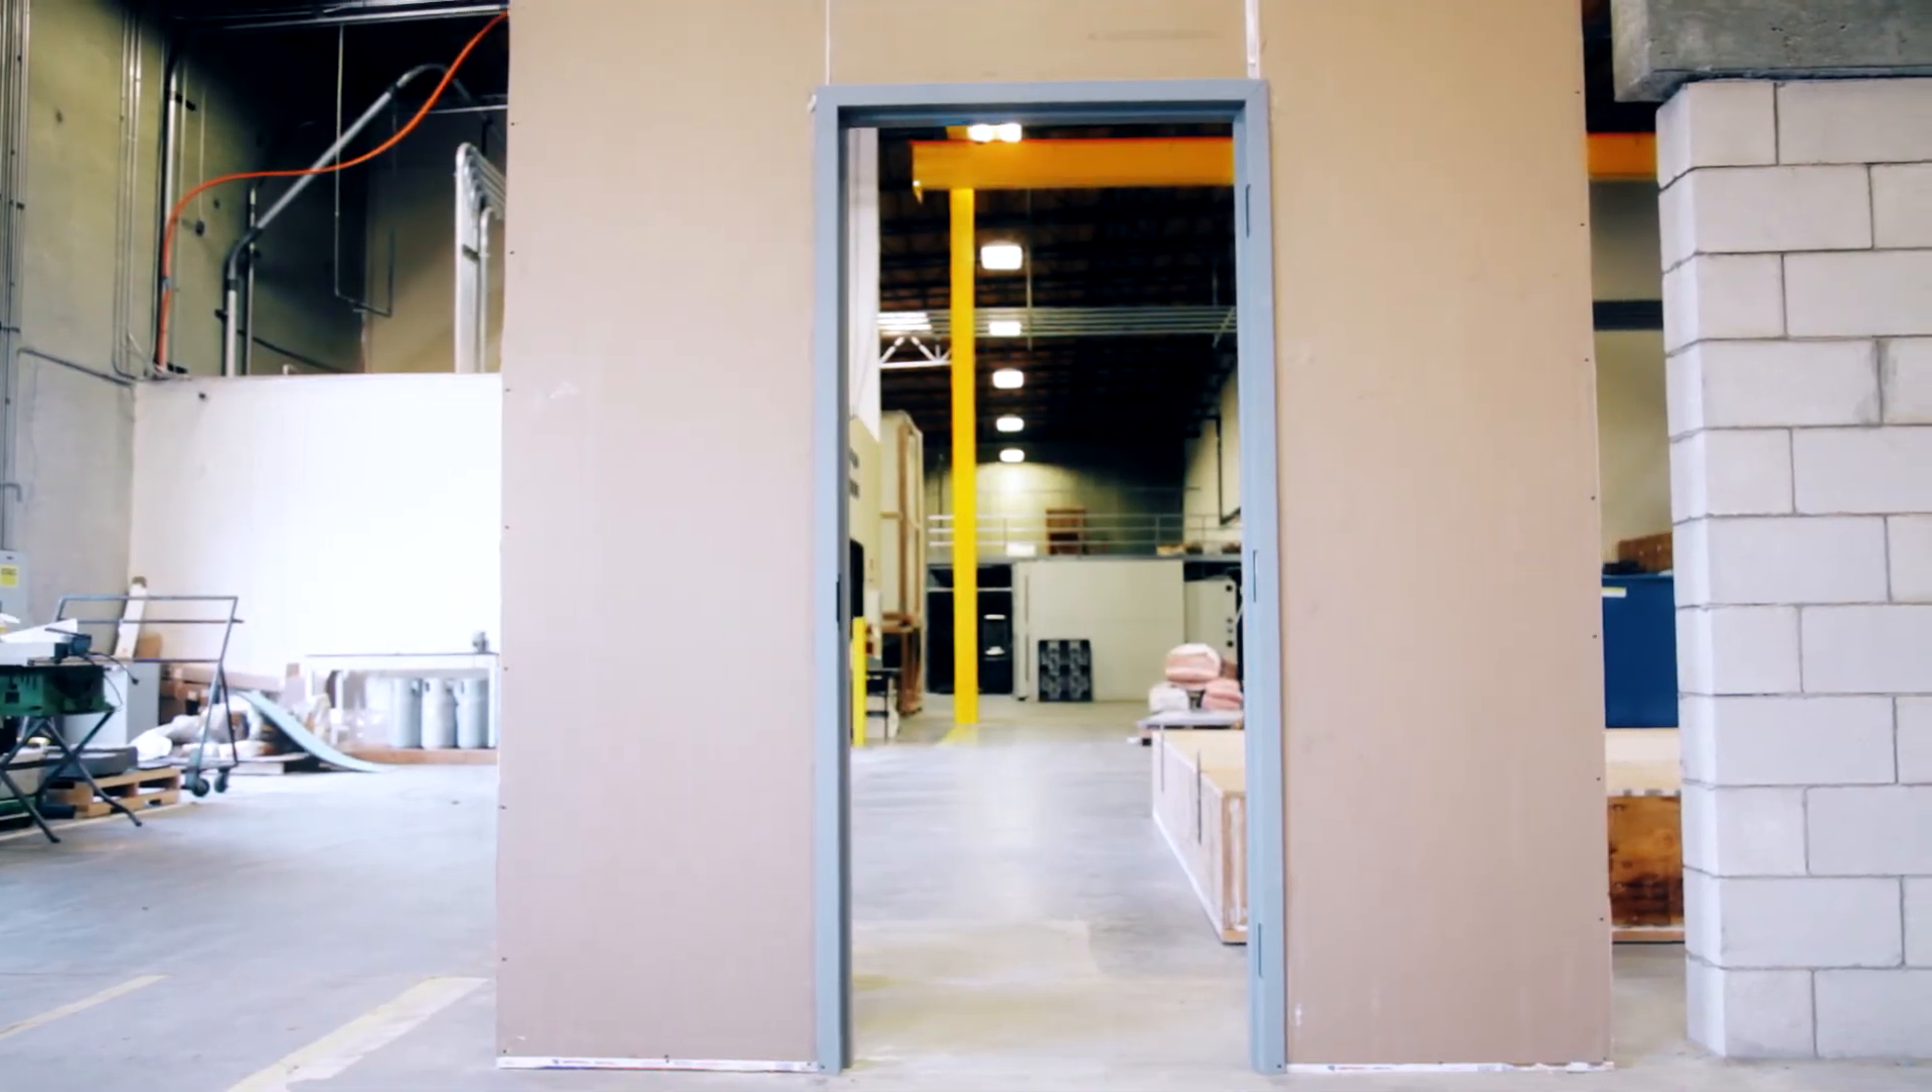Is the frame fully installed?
Yes.